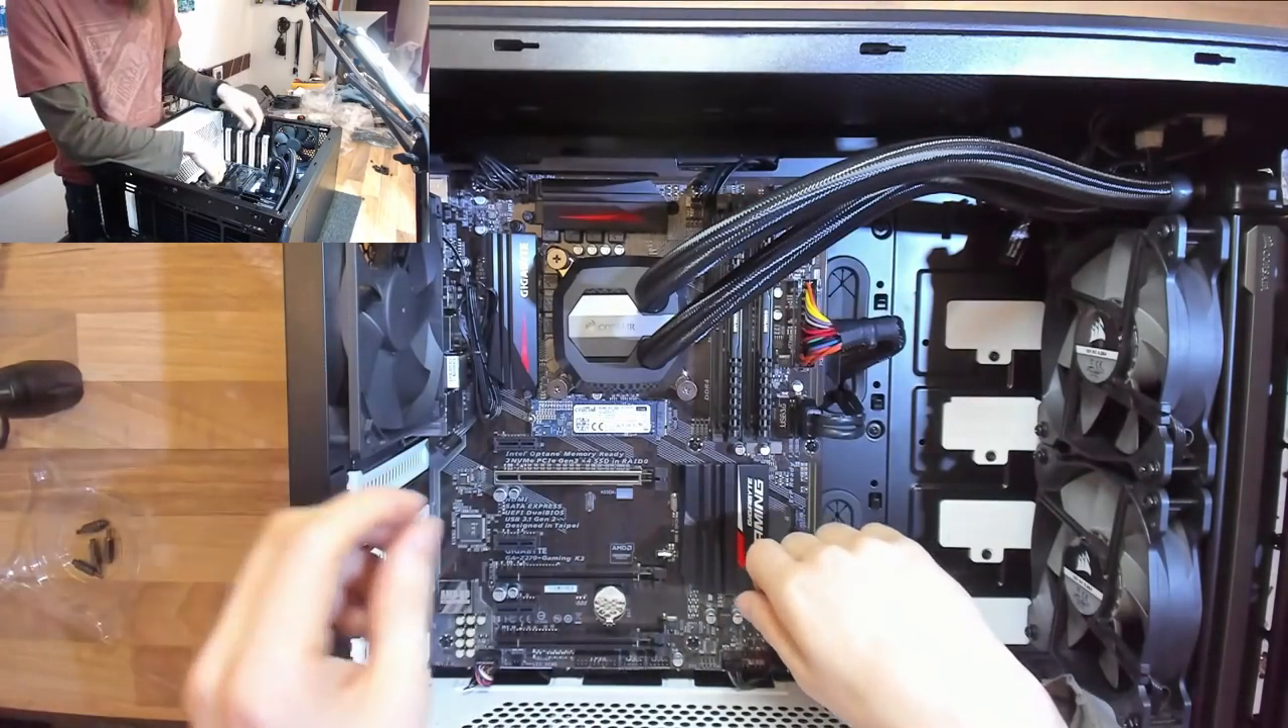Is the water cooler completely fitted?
Yes.